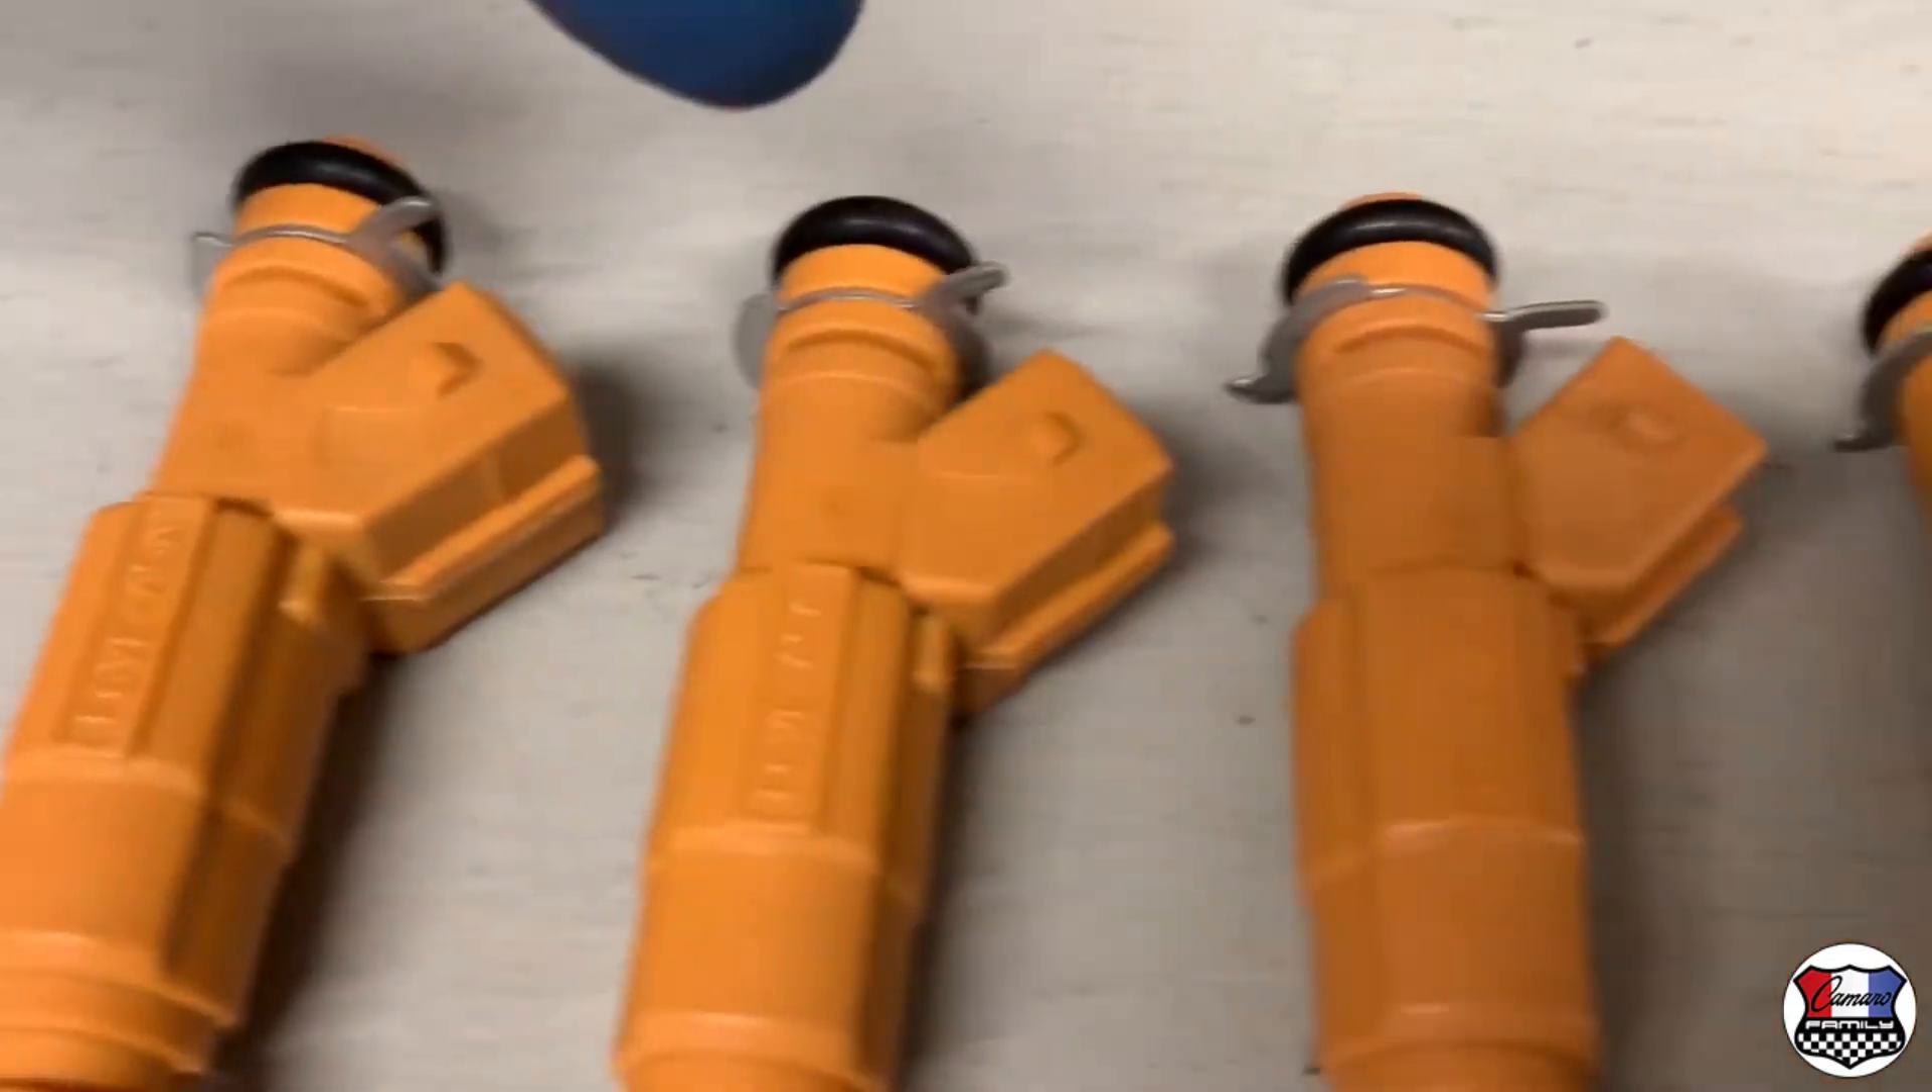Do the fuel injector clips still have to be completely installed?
No.